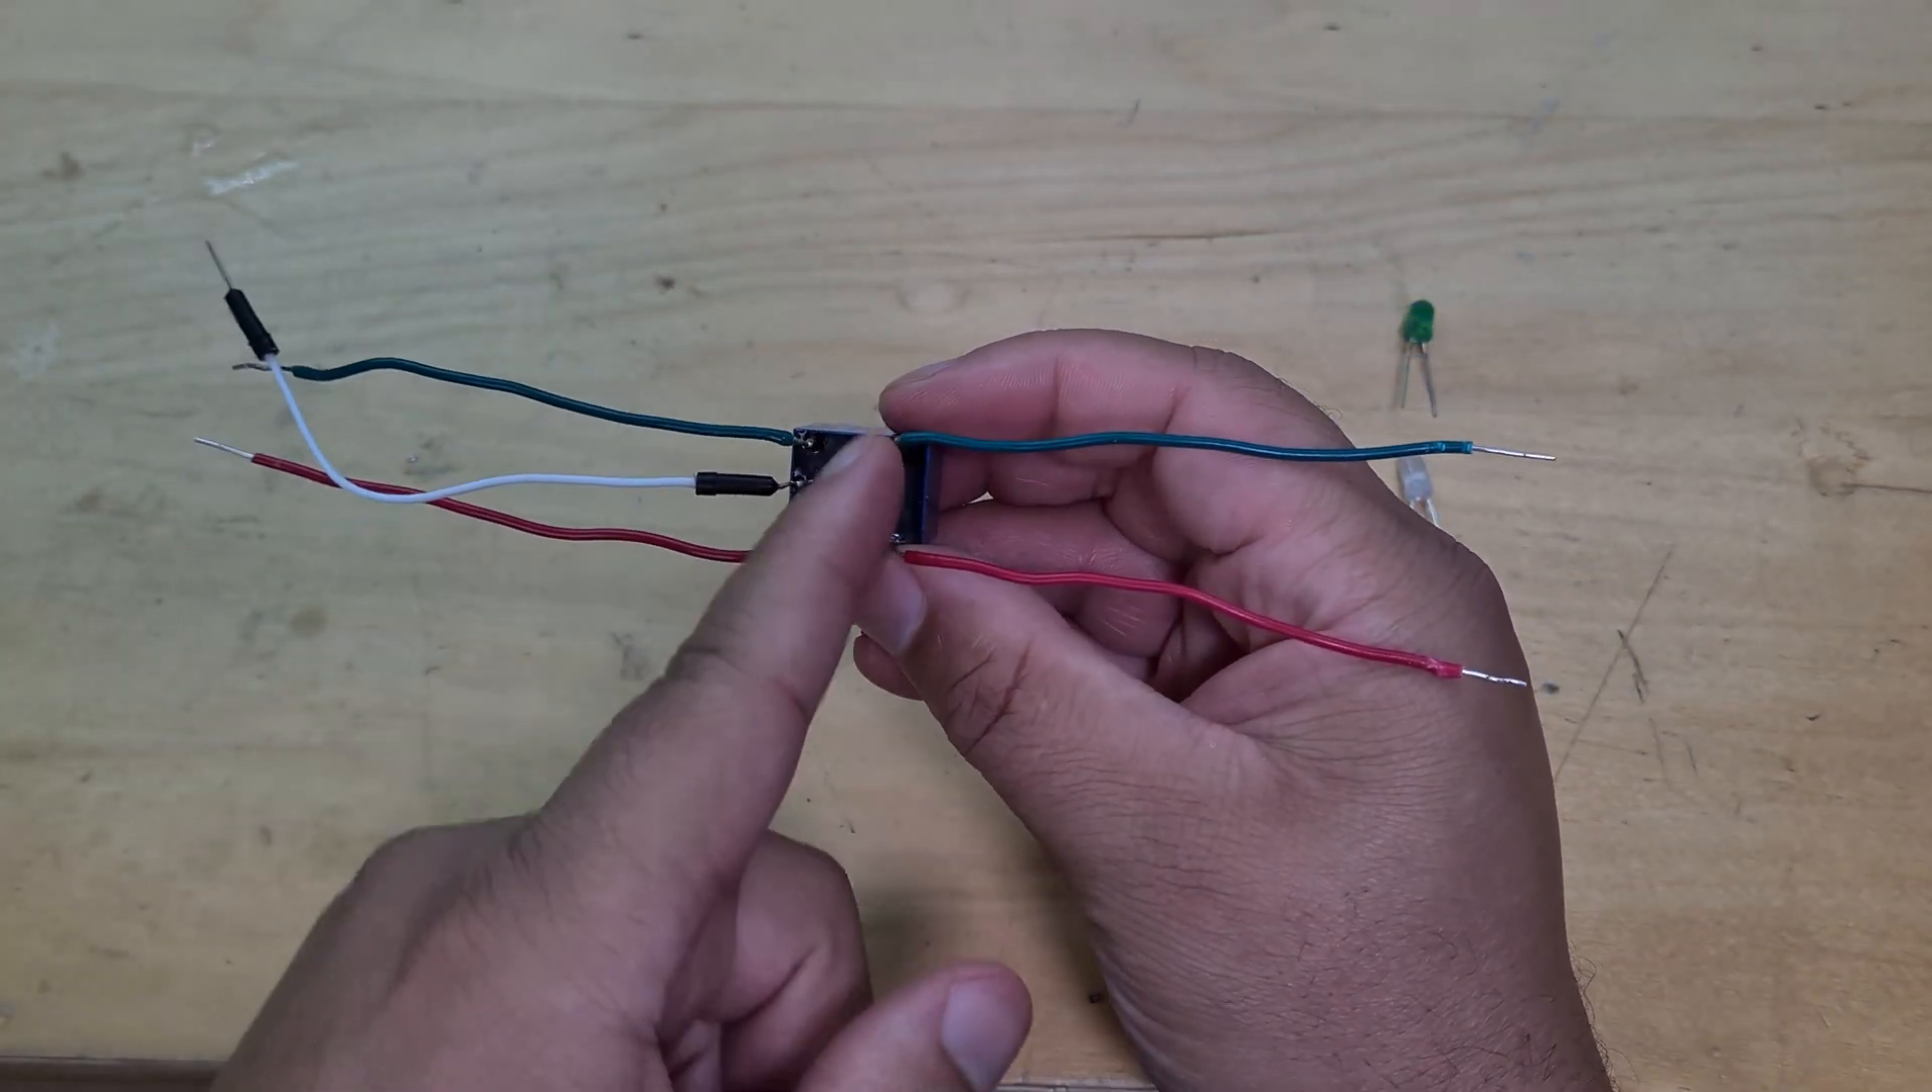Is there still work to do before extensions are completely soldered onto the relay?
No.